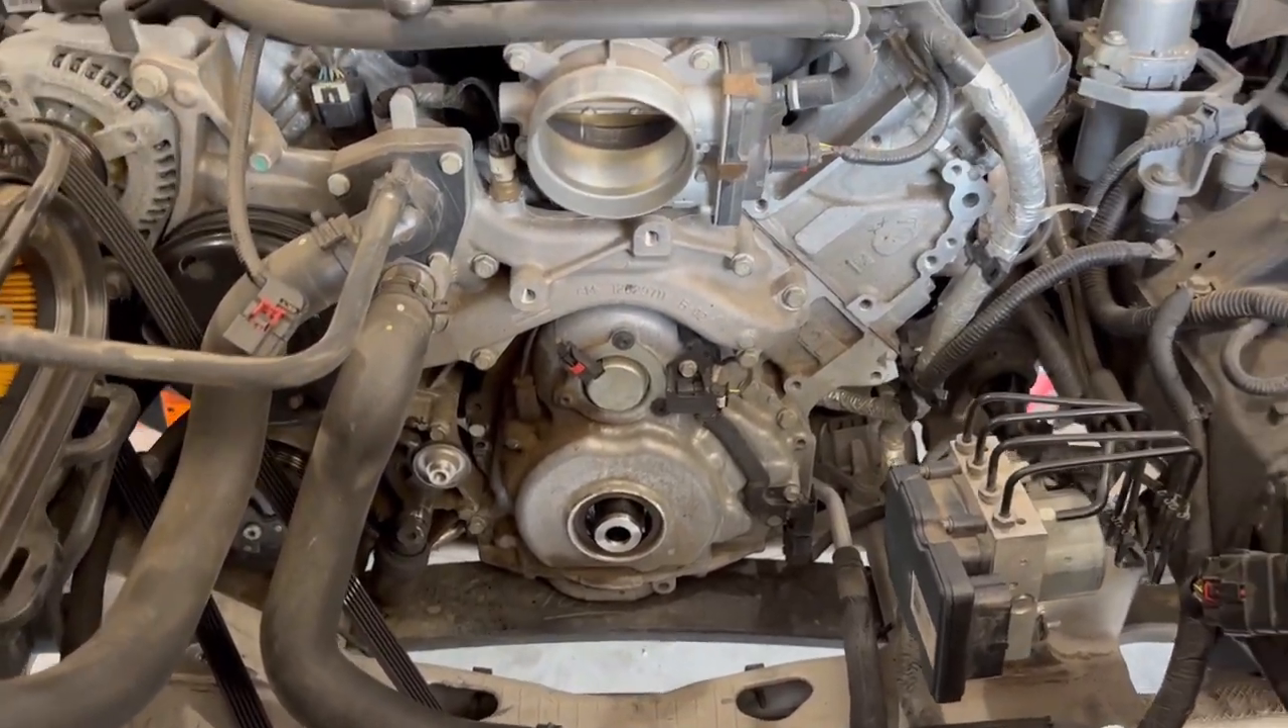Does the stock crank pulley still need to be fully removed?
No.